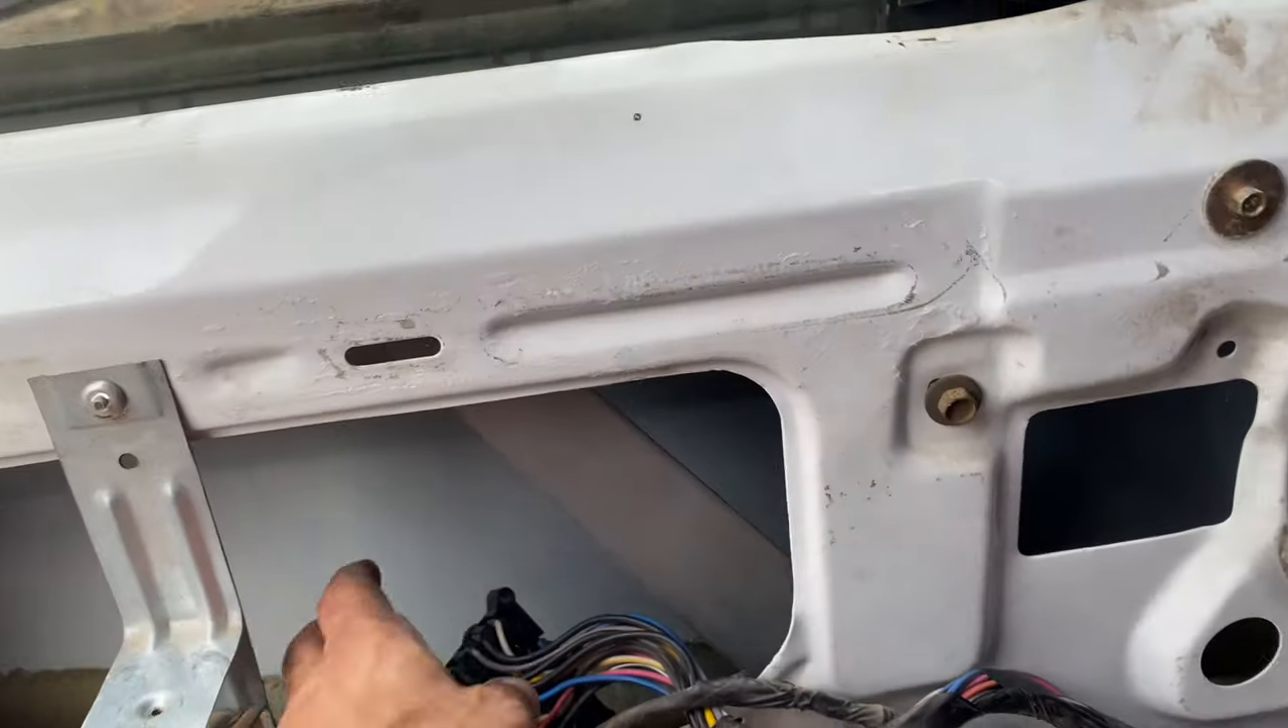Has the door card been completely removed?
Yes.